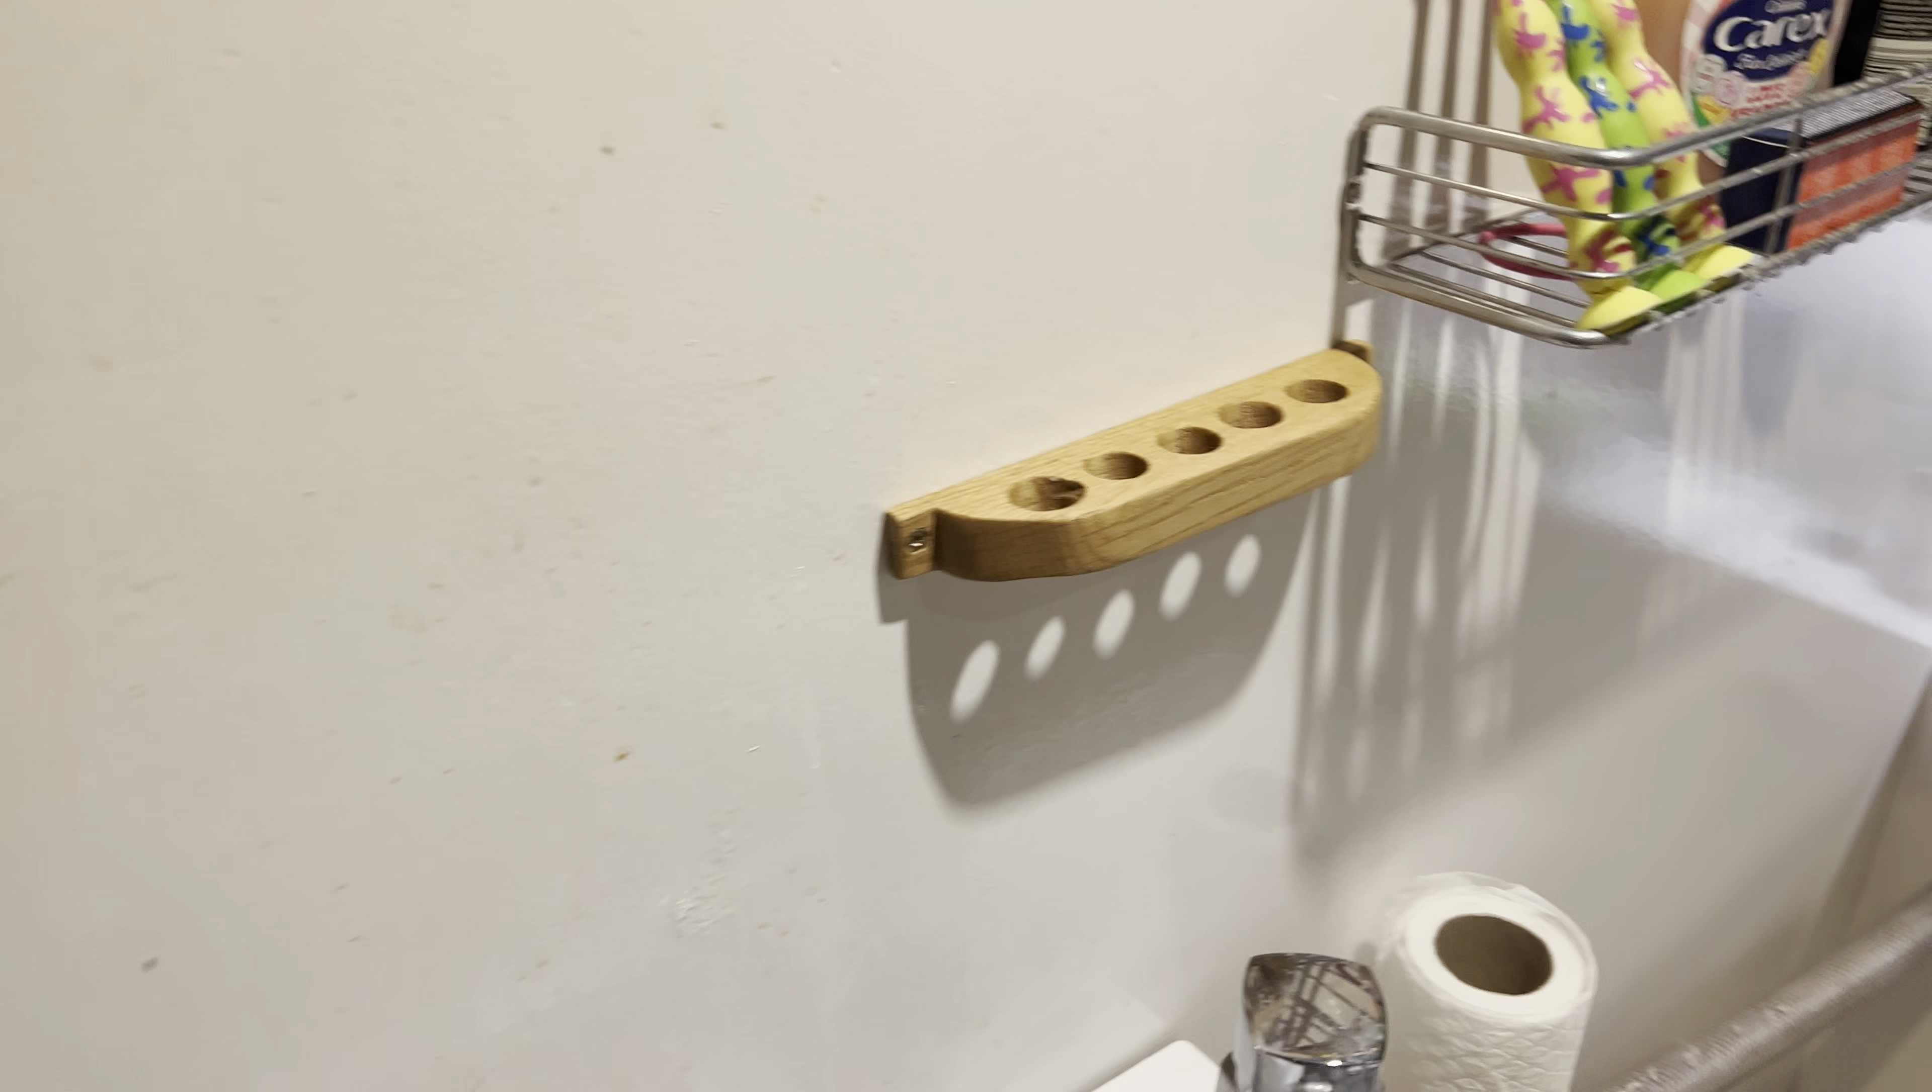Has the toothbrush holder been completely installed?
Yes.